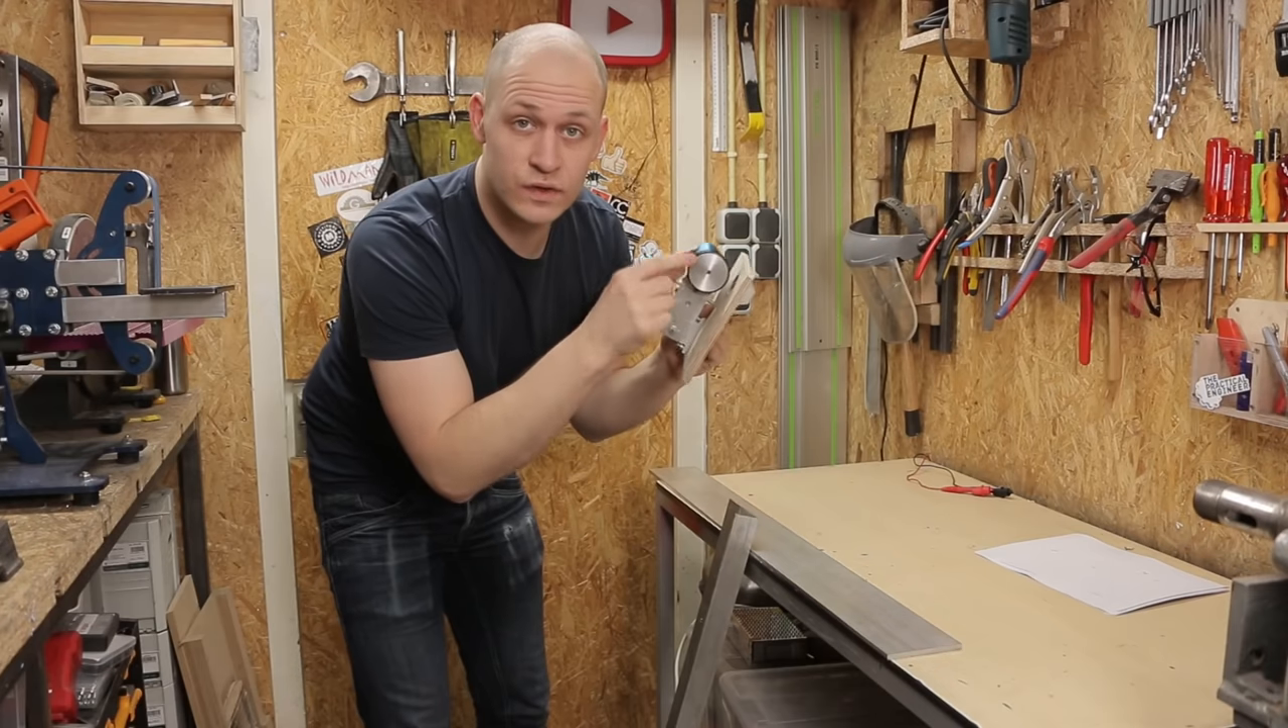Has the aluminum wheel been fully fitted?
Yes.